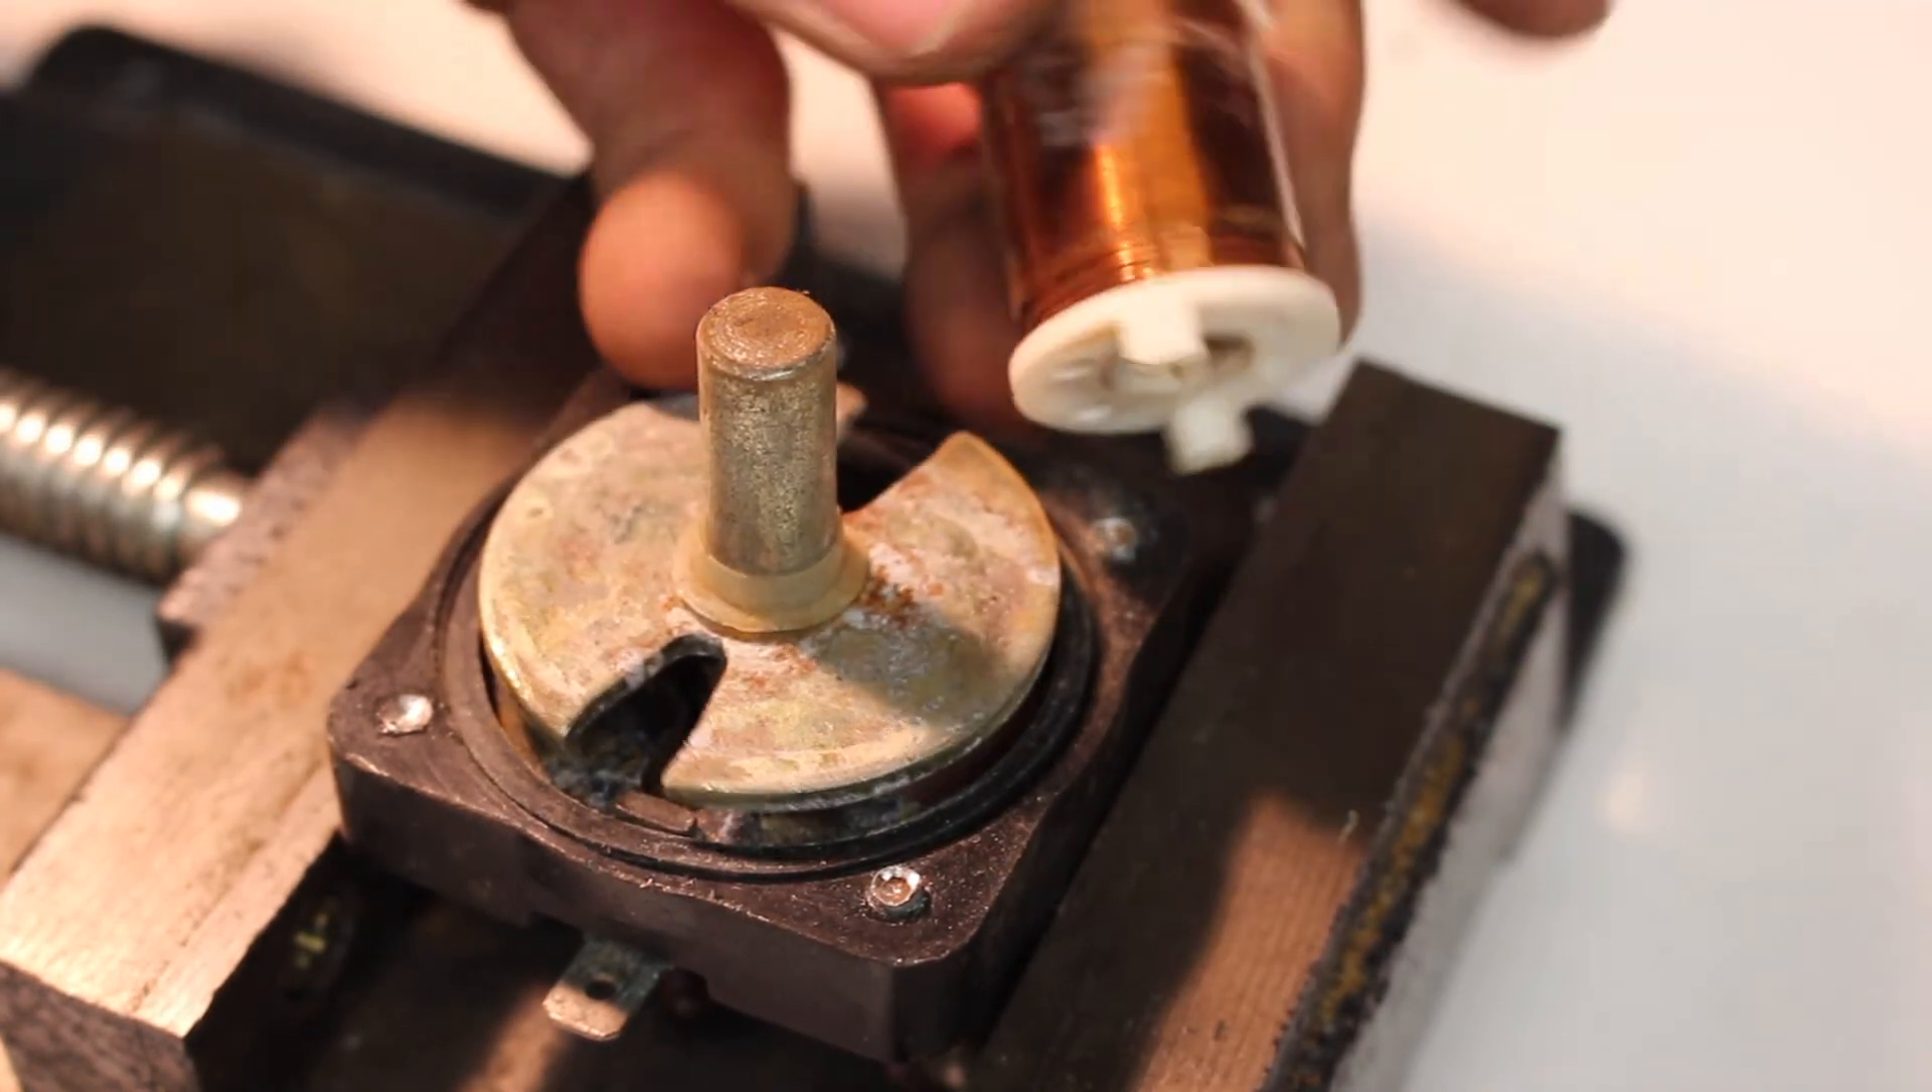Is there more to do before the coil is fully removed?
No.